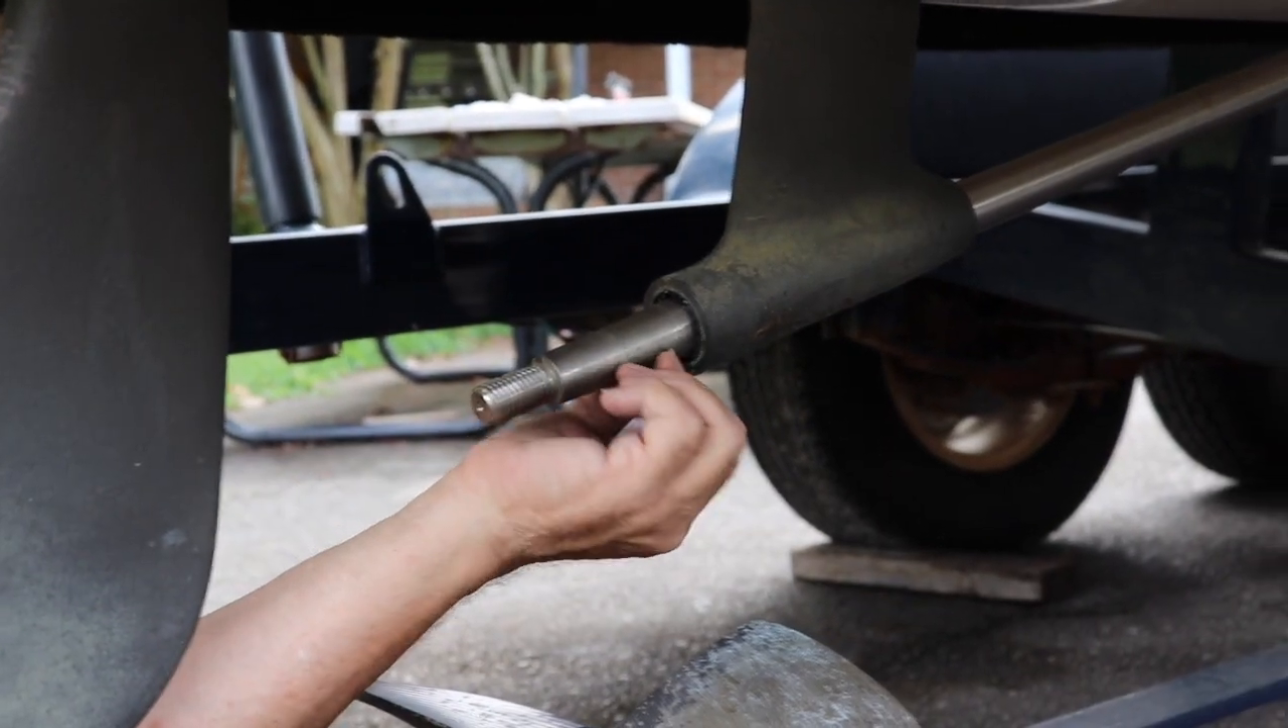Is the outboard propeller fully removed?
Yes.